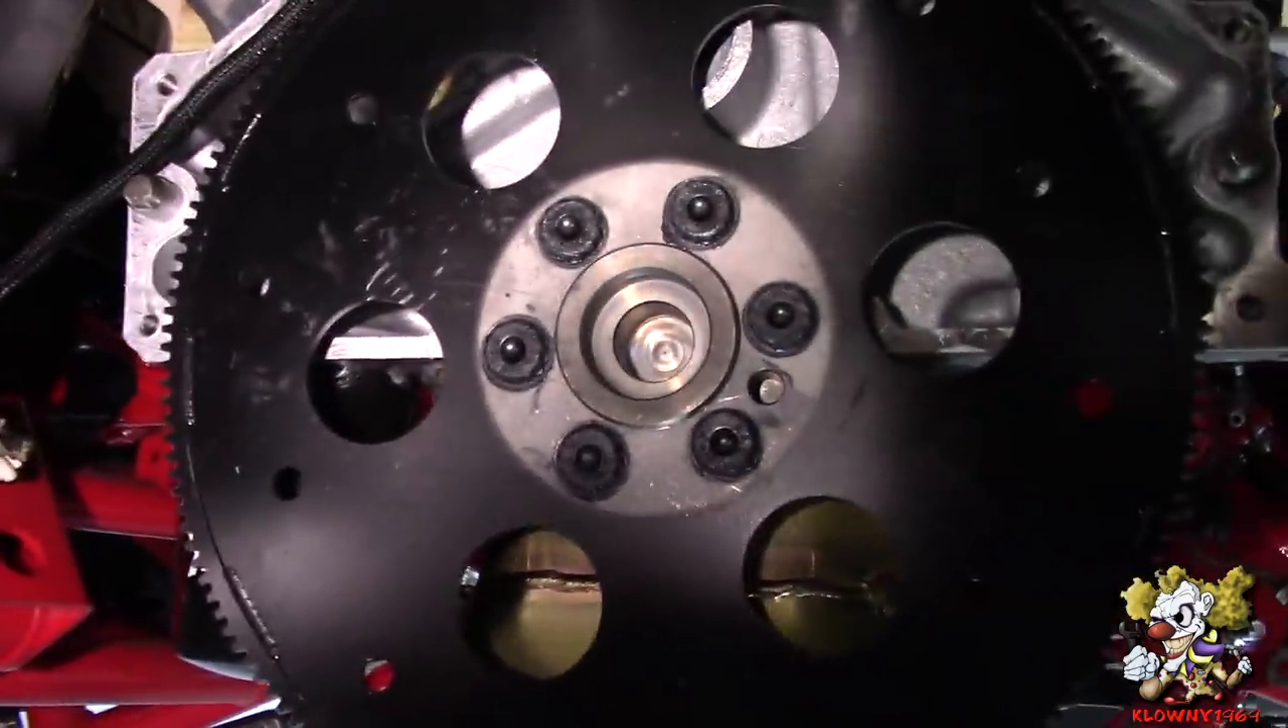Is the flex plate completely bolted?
Yes.